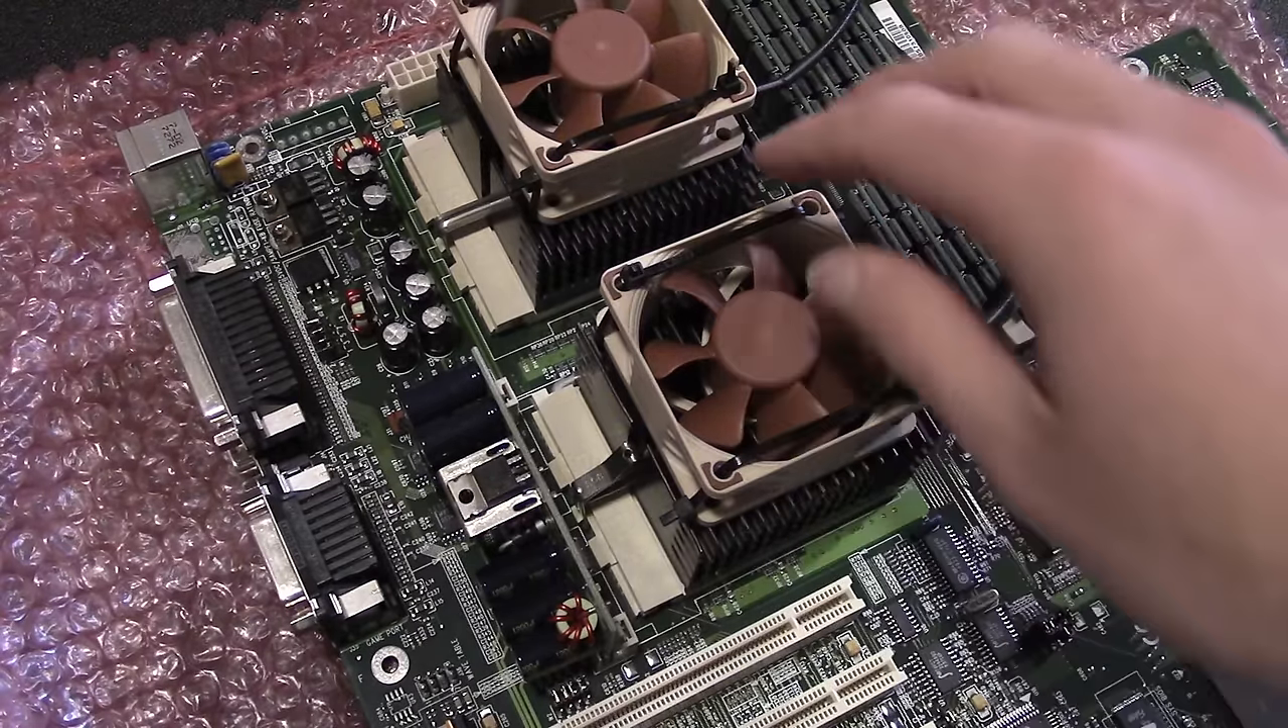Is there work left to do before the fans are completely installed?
No.